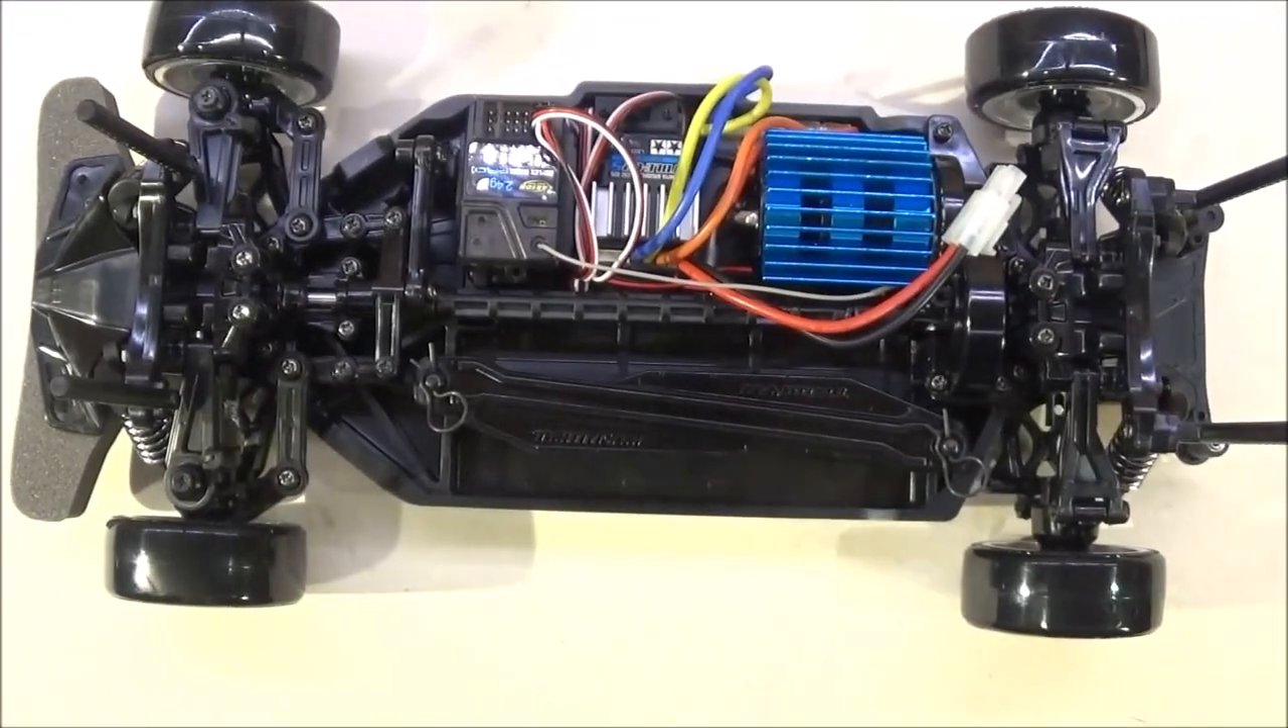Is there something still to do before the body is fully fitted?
Yes.